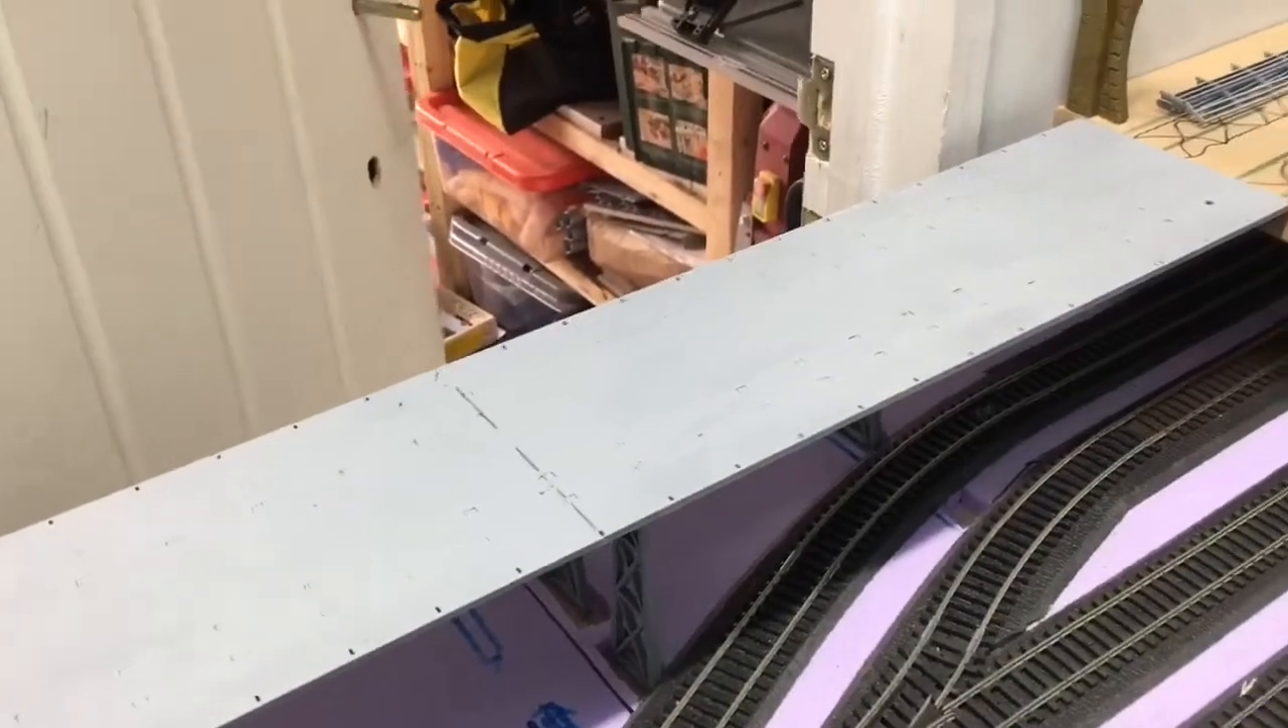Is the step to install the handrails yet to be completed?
Yes.